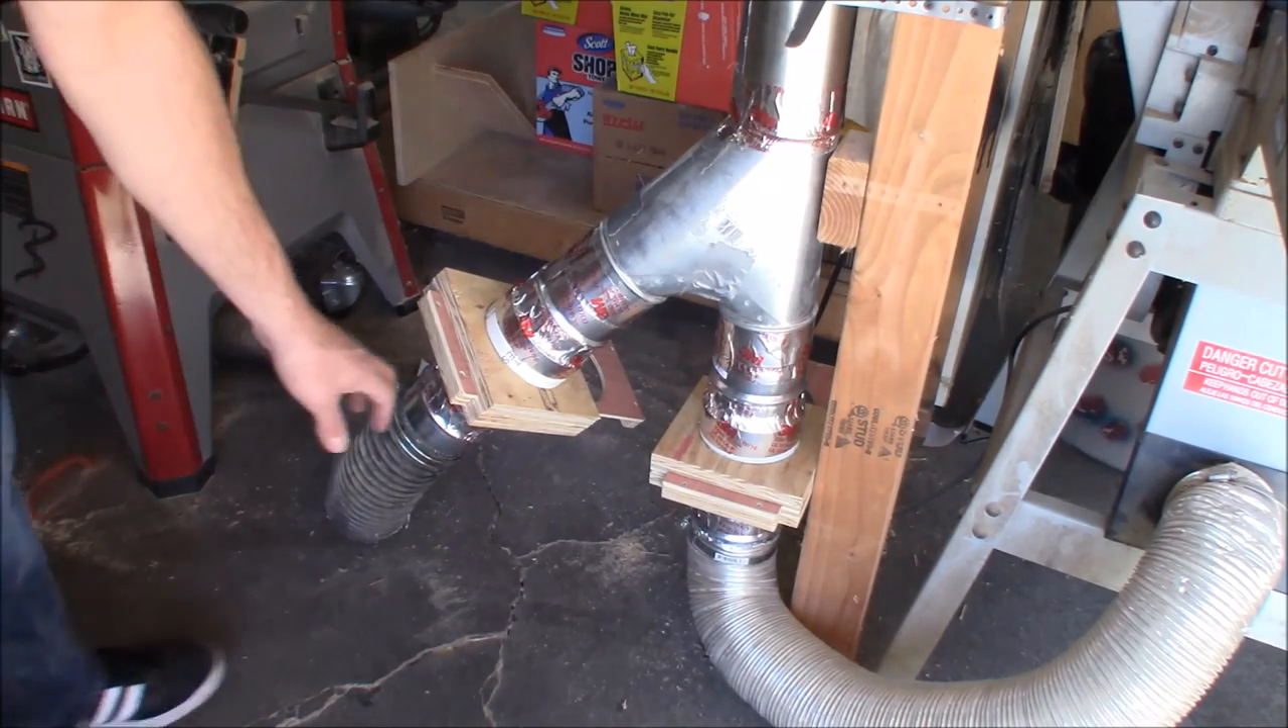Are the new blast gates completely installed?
Yes.